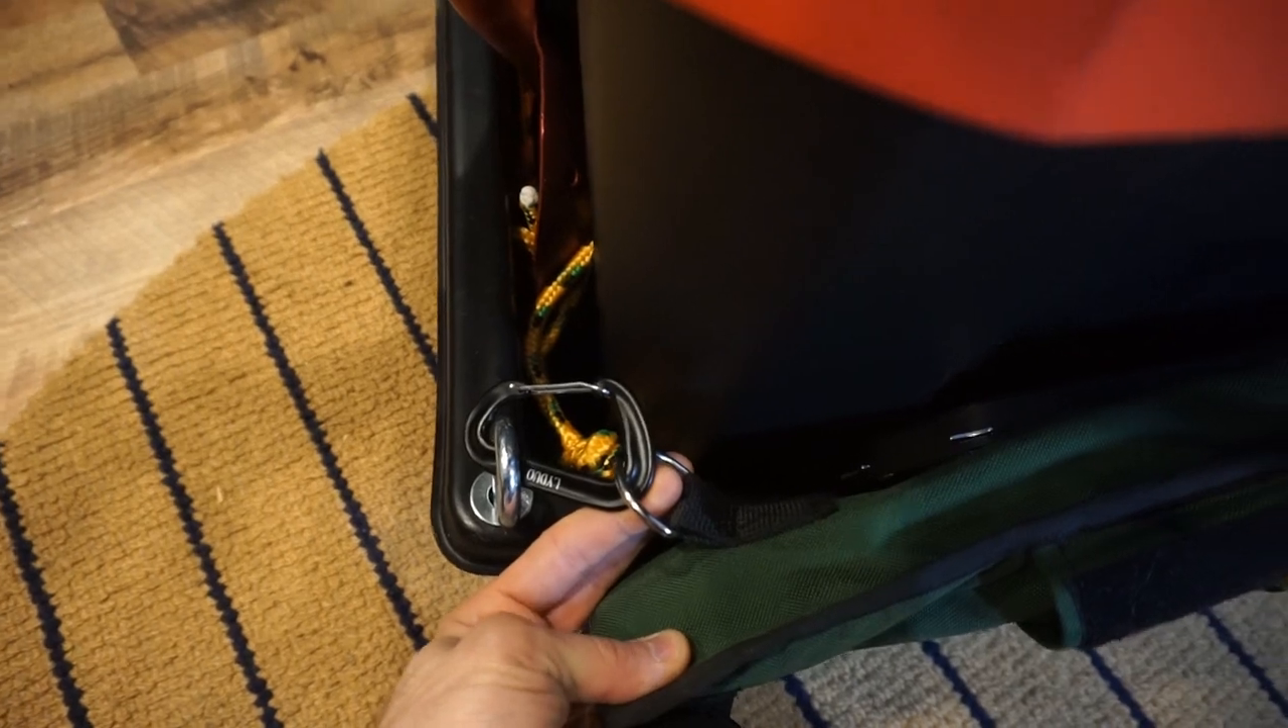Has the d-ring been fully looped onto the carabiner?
Yes.